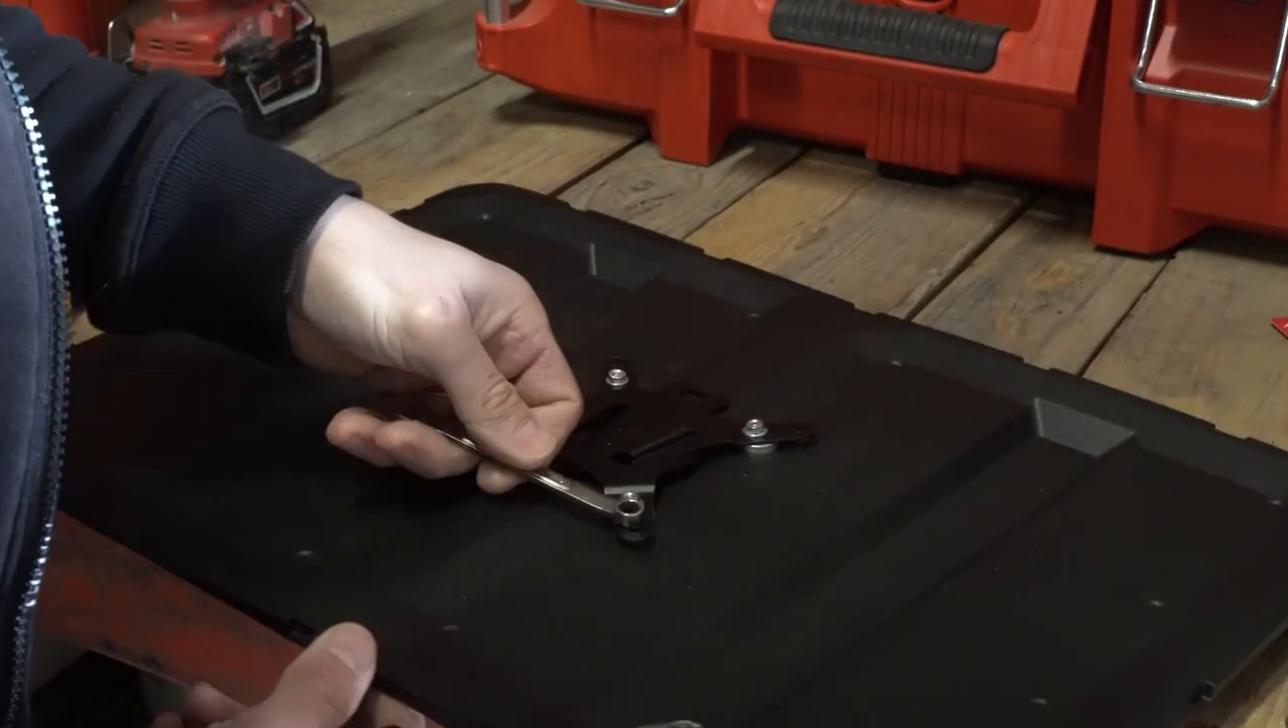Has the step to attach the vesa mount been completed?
No.